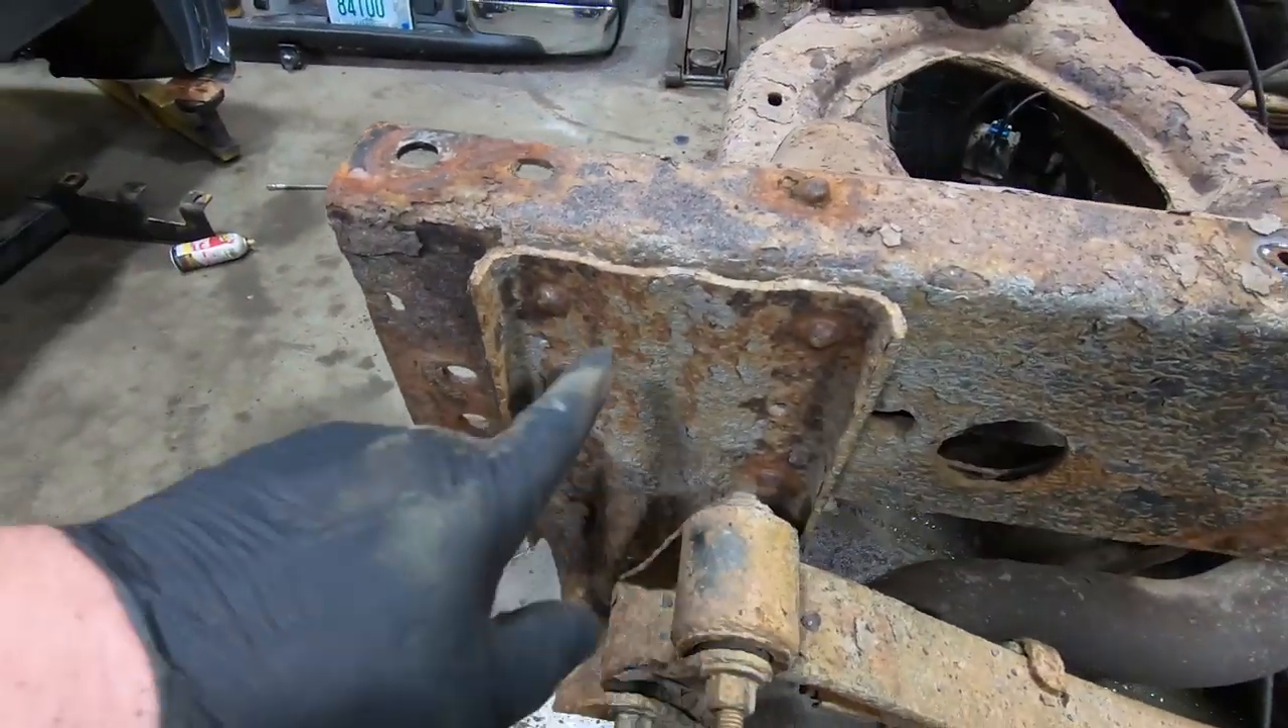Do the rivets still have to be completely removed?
Yes.